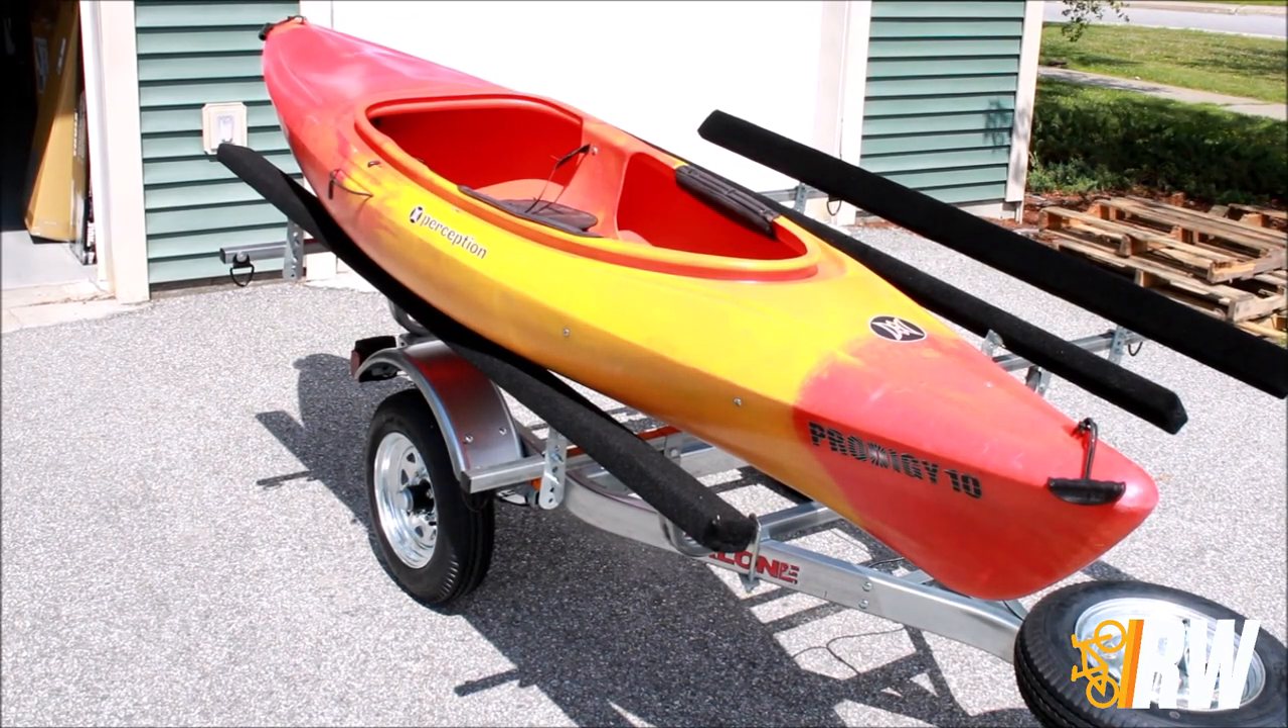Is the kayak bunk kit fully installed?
Yes.